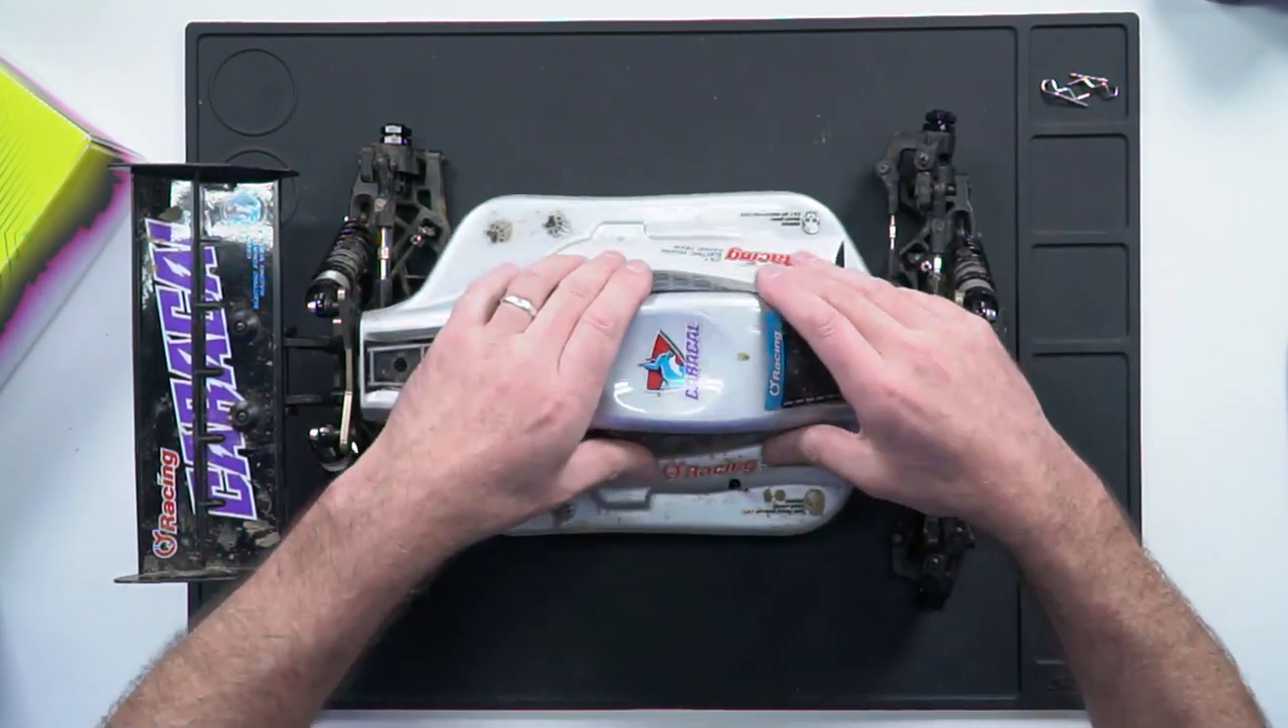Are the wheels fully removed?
Yes.